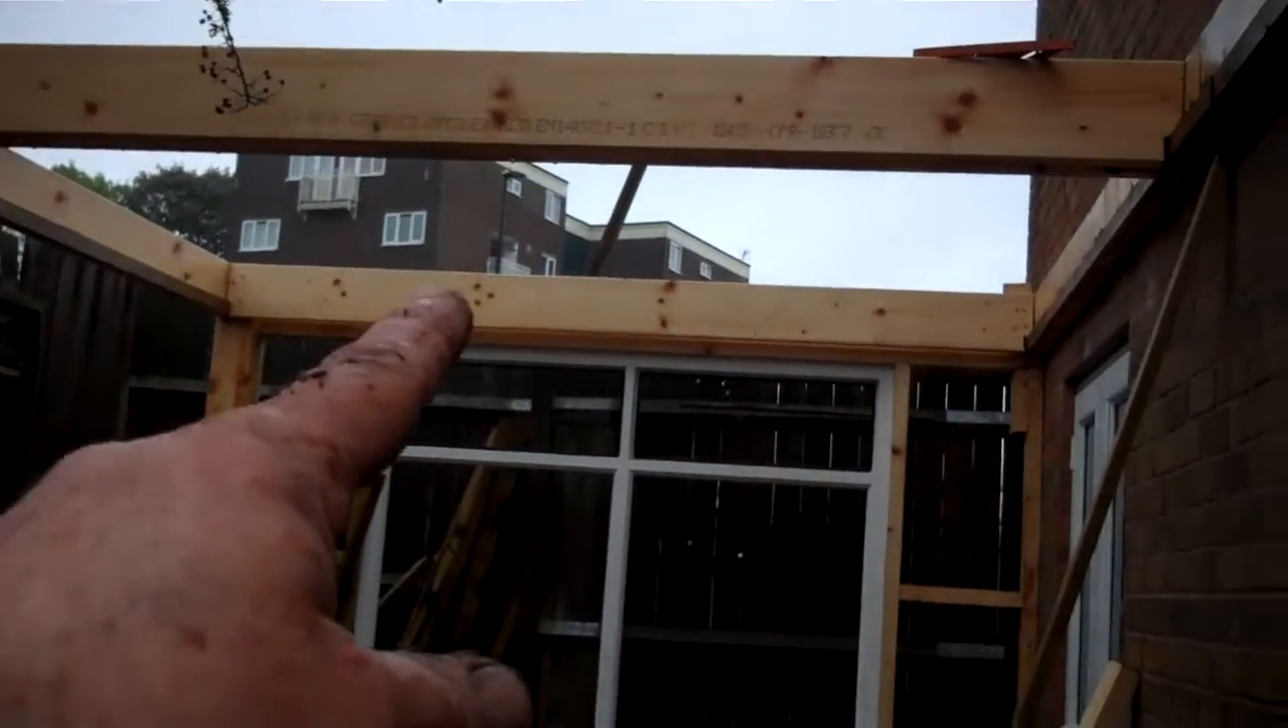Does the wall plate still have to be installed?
No.